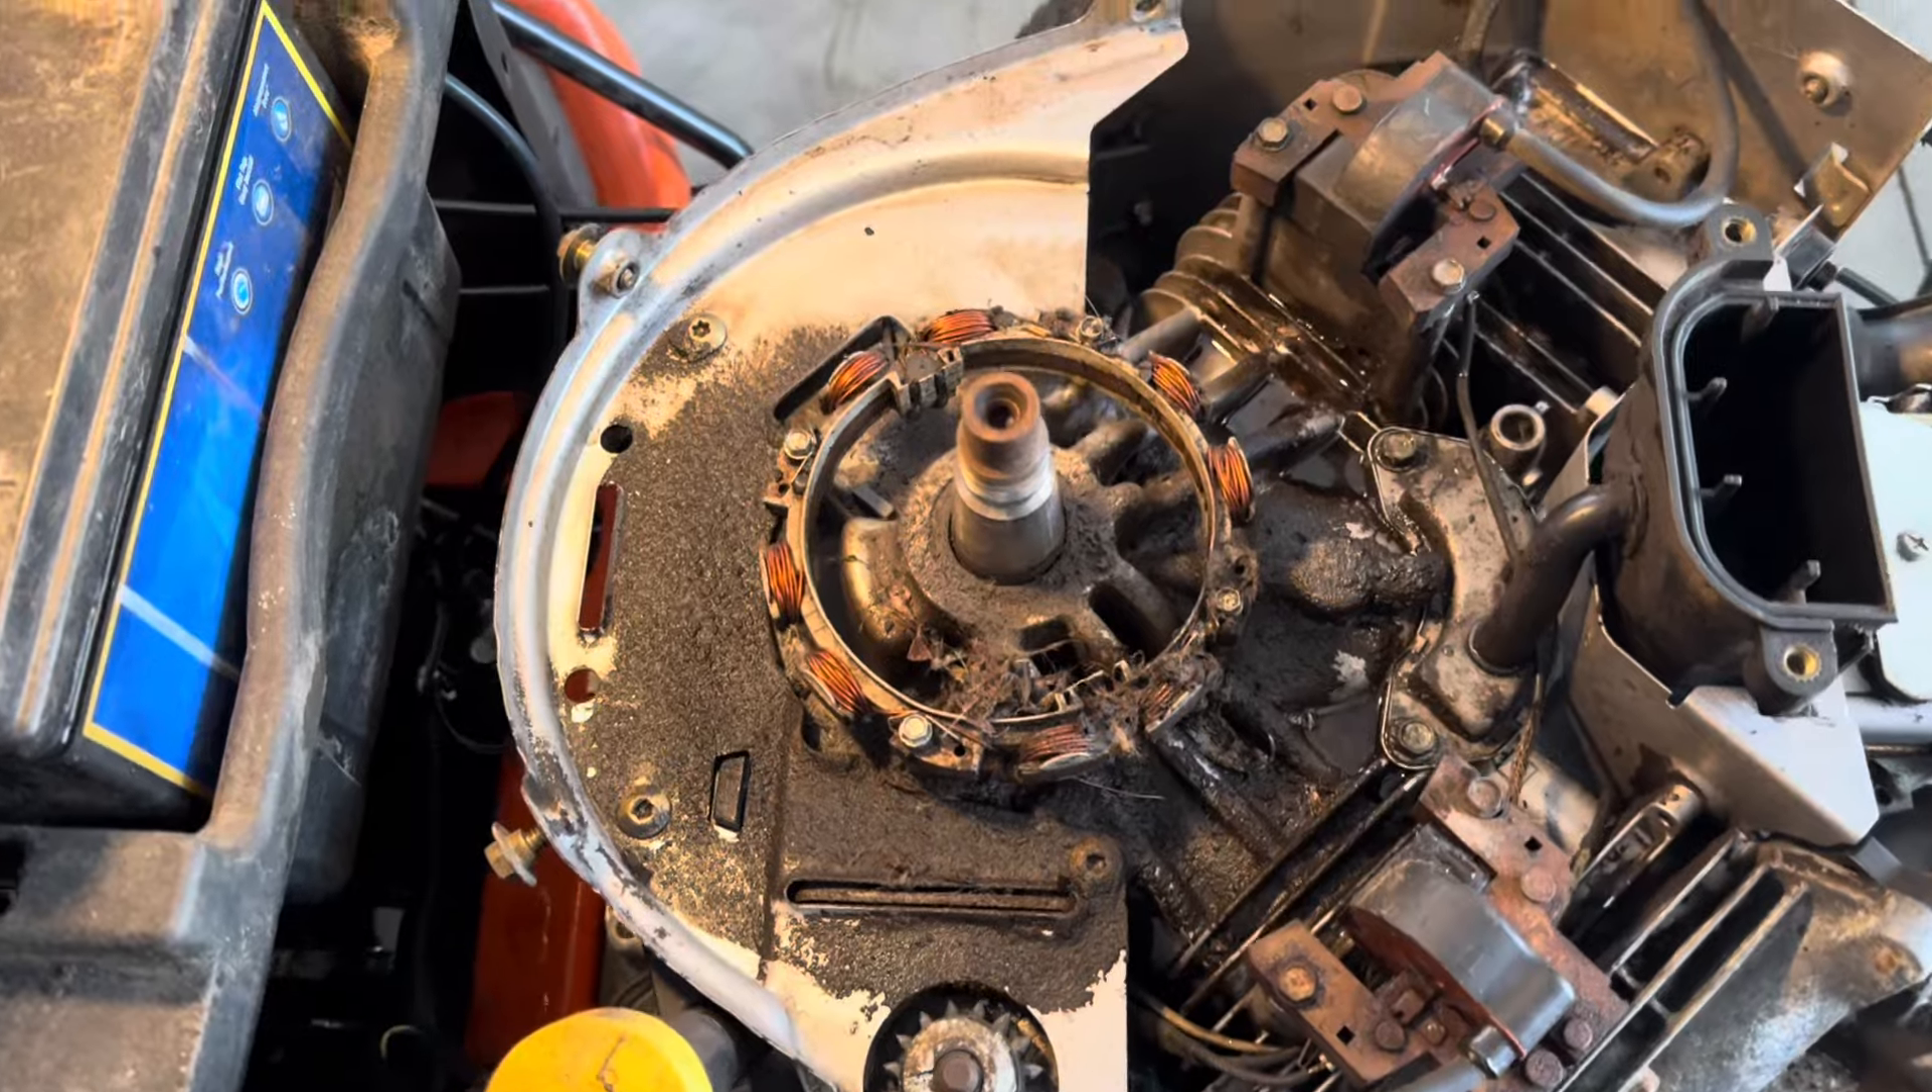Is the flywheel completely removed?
Yes.